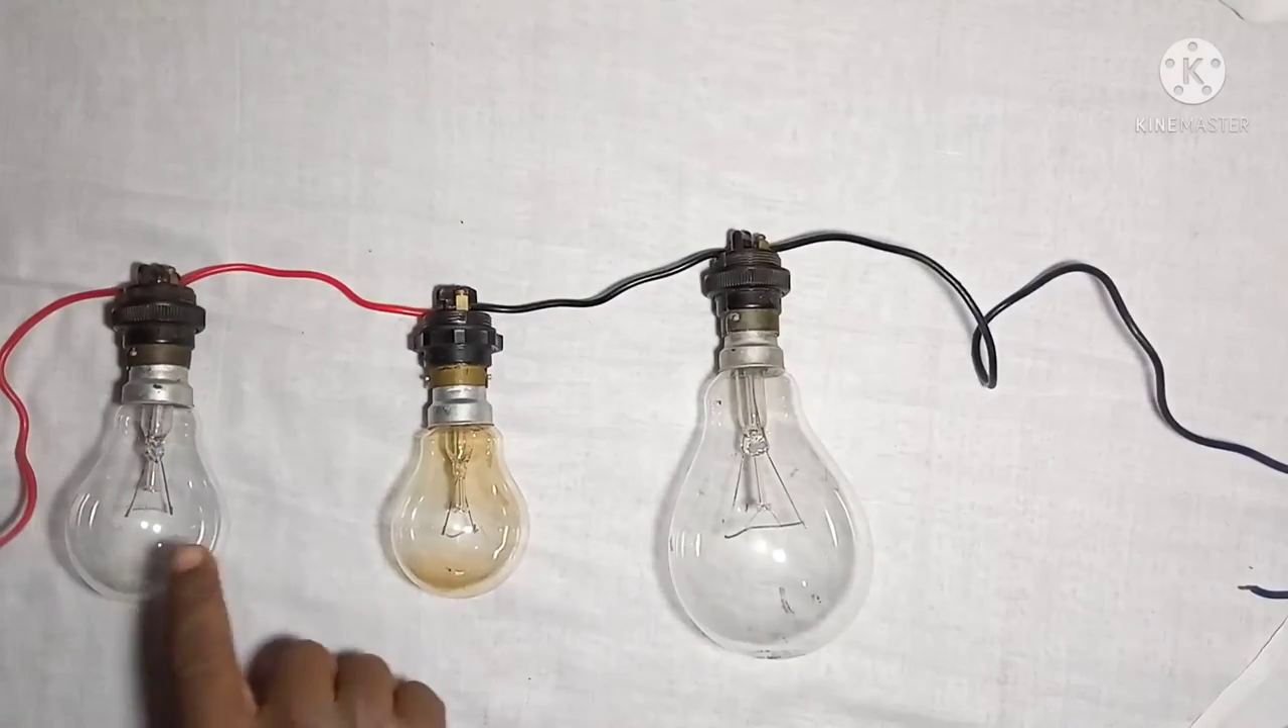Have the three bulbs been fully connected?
Yes.